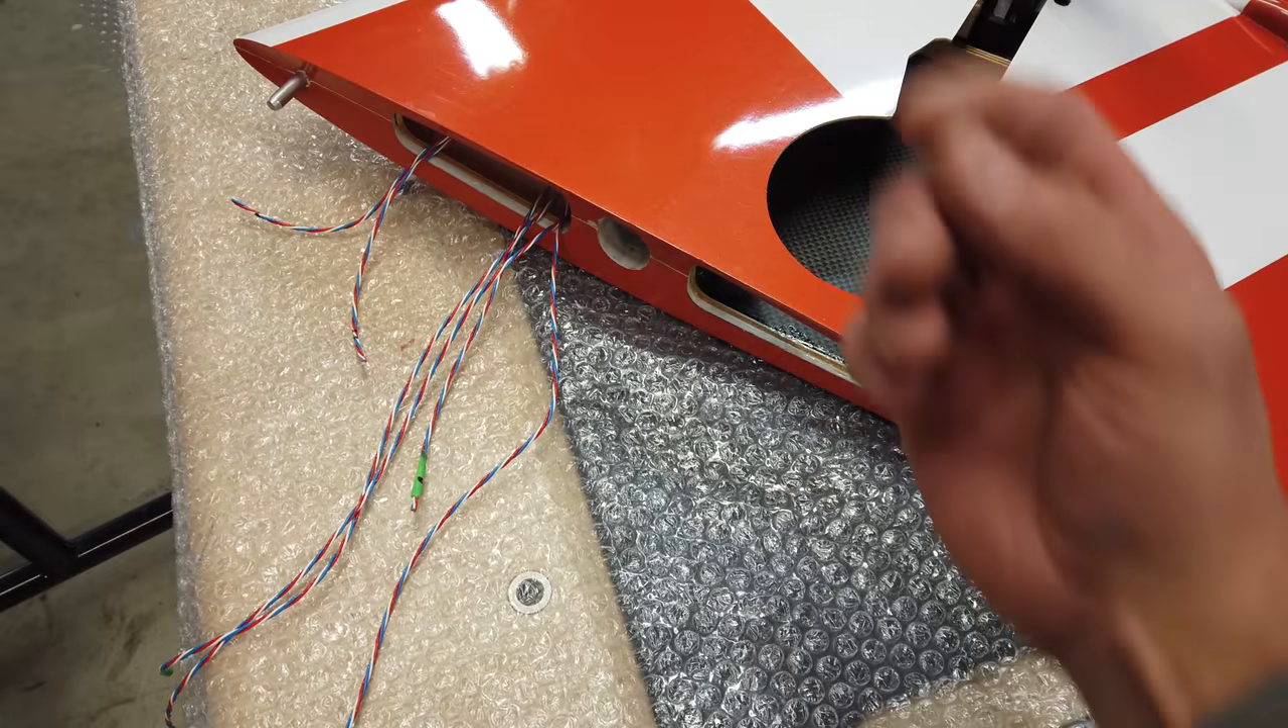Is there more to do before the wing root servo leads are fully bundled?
Yes.